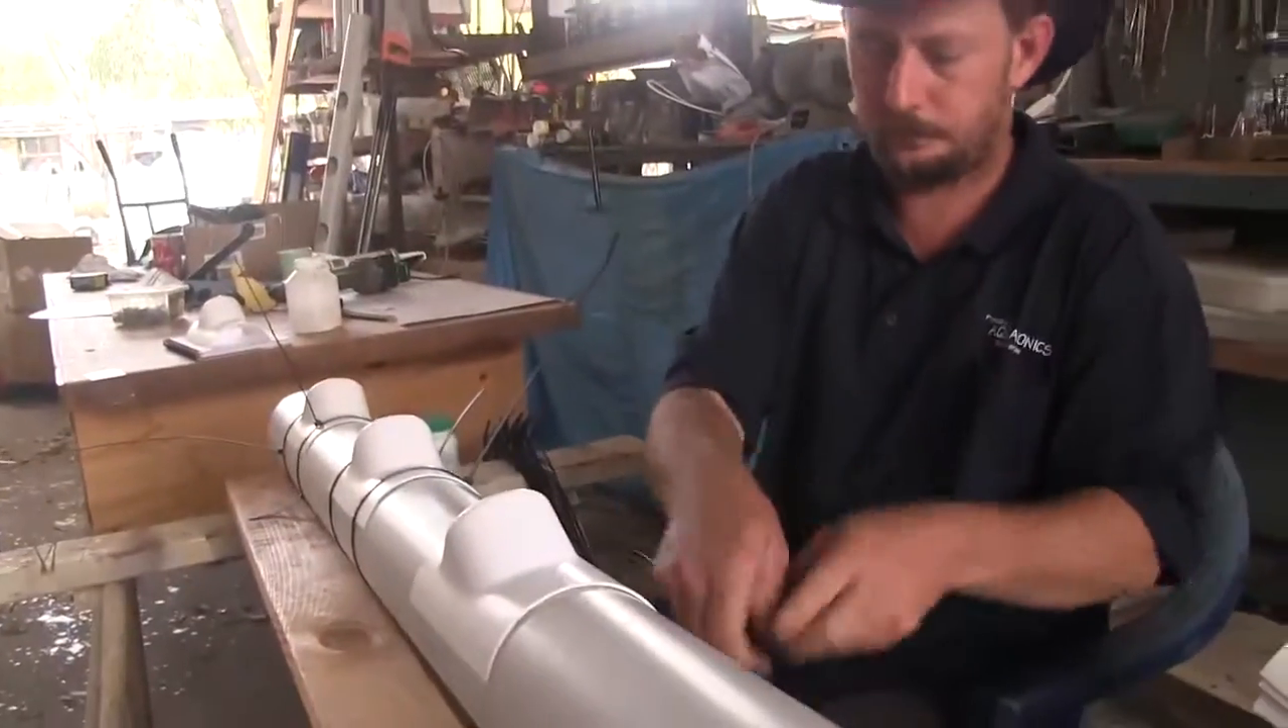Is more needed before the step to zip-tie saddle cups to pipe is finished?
Yes.